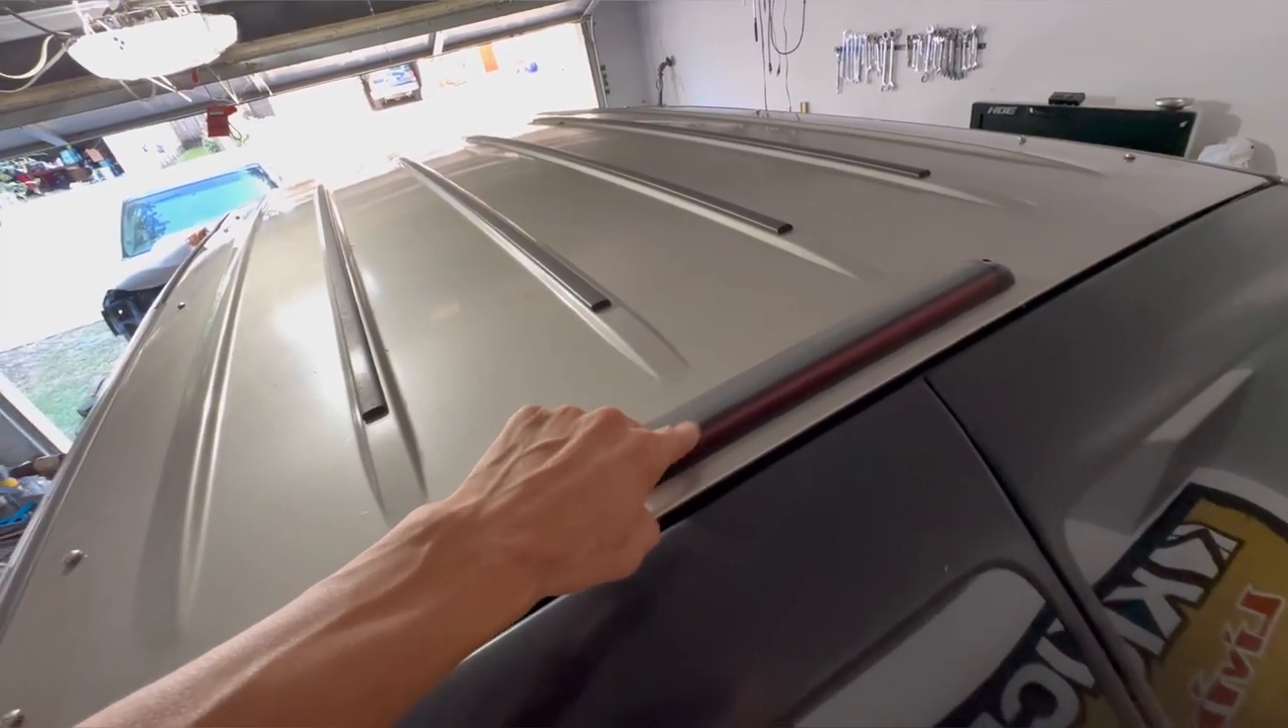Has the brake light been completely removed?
No.